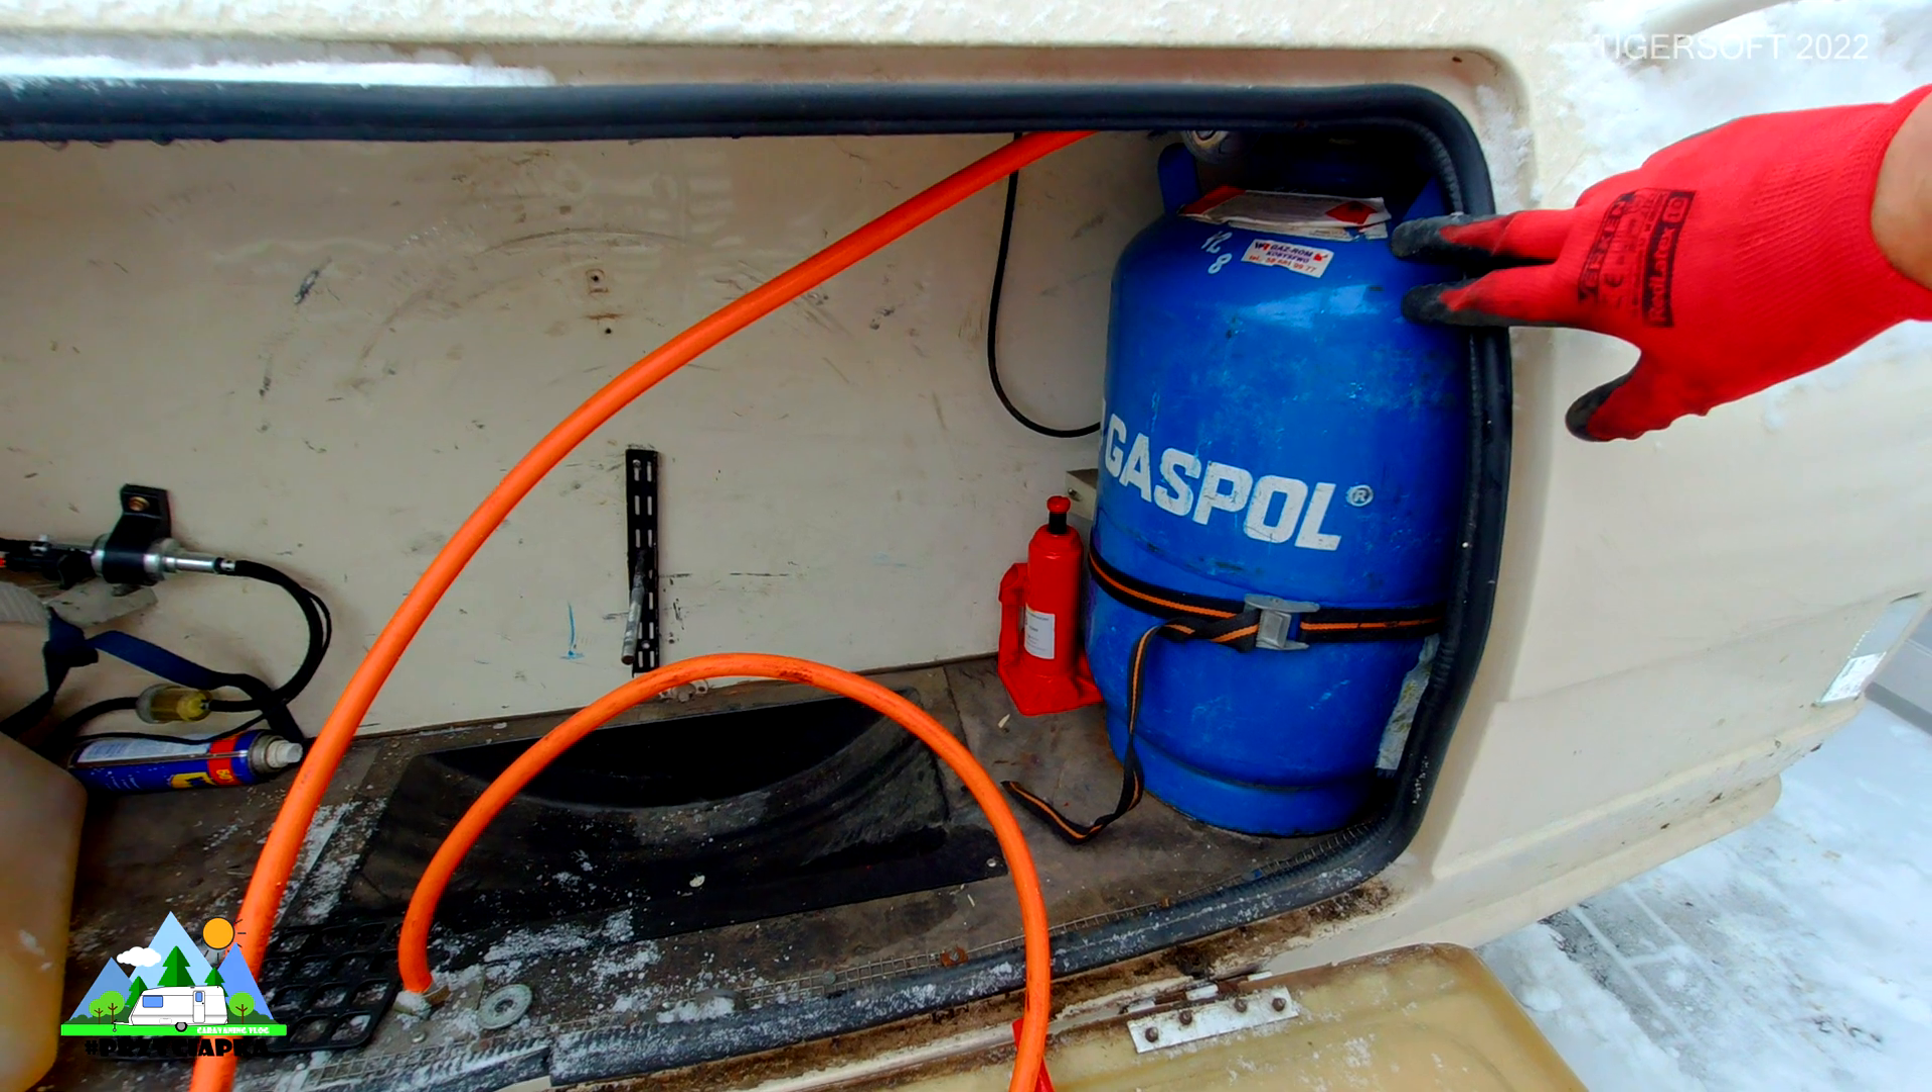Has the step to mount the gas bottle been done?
Yes.